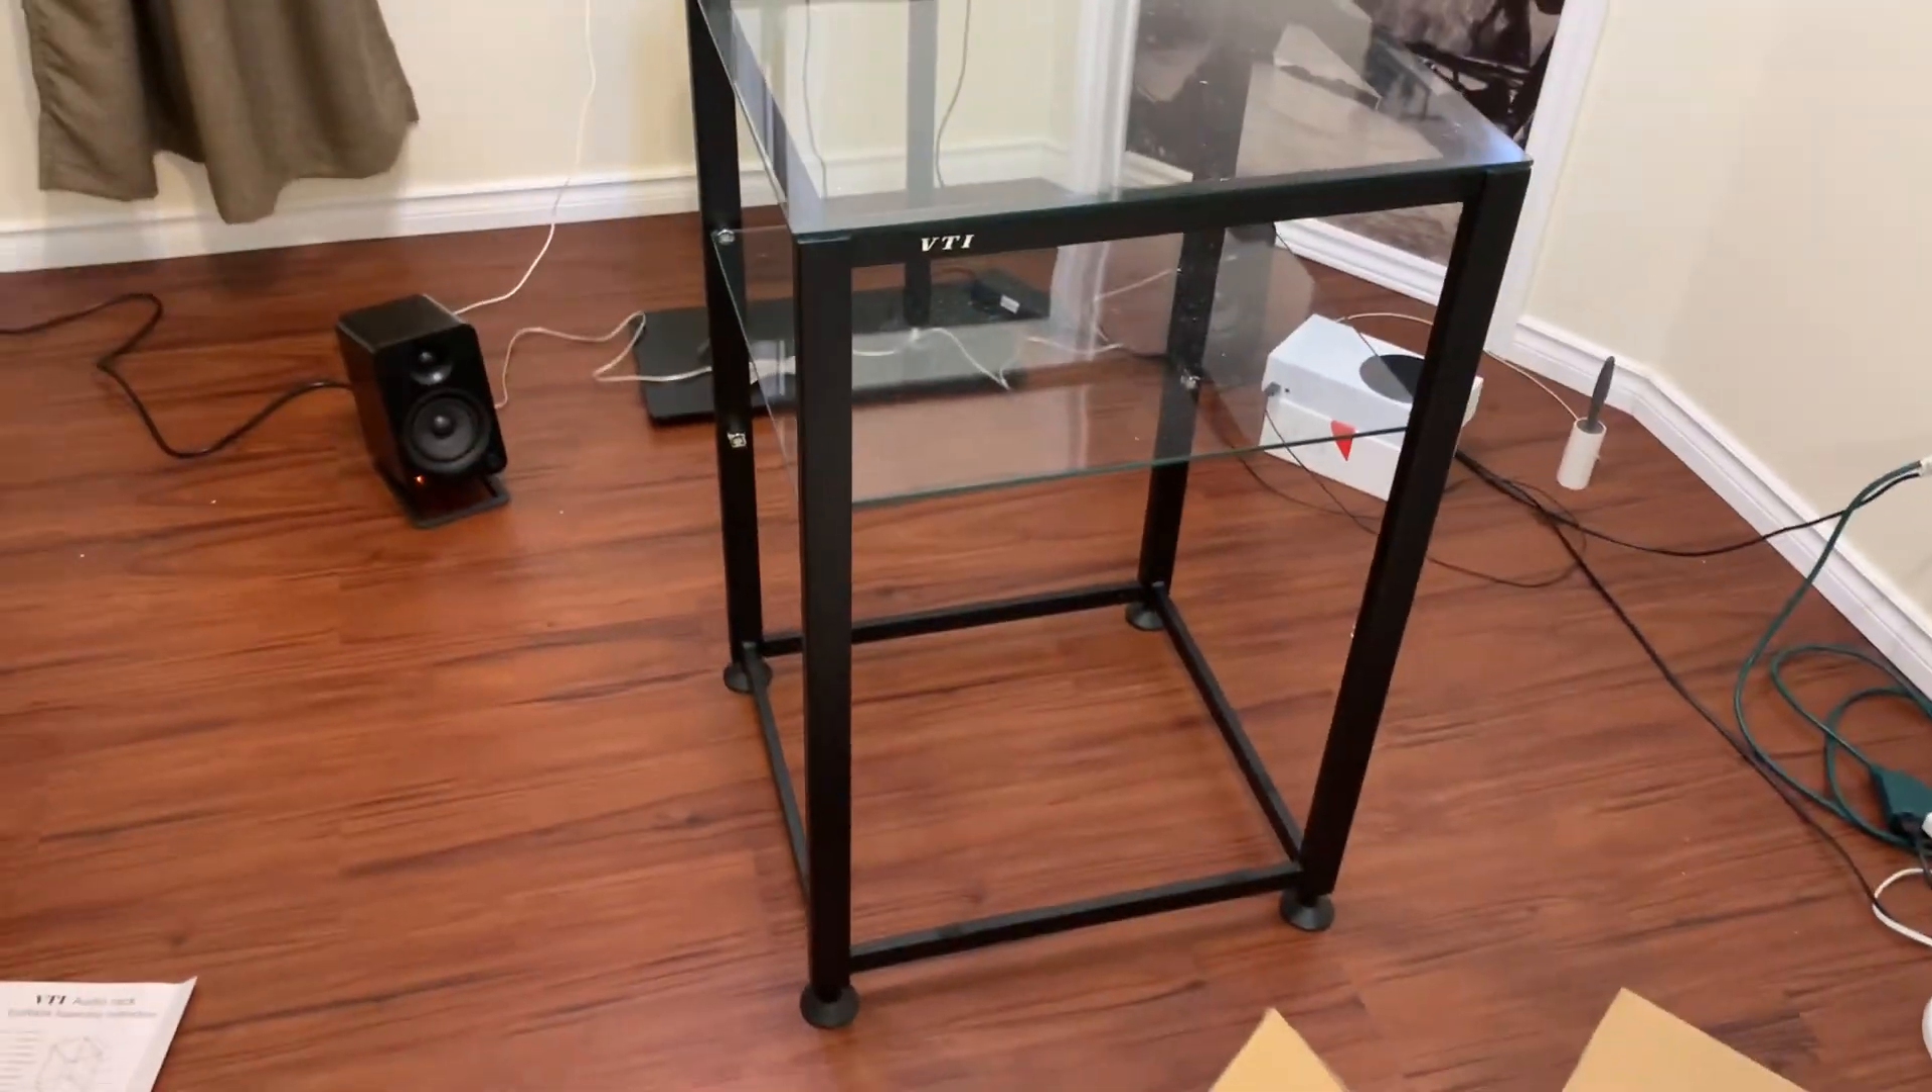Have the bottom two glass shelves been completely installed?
No.